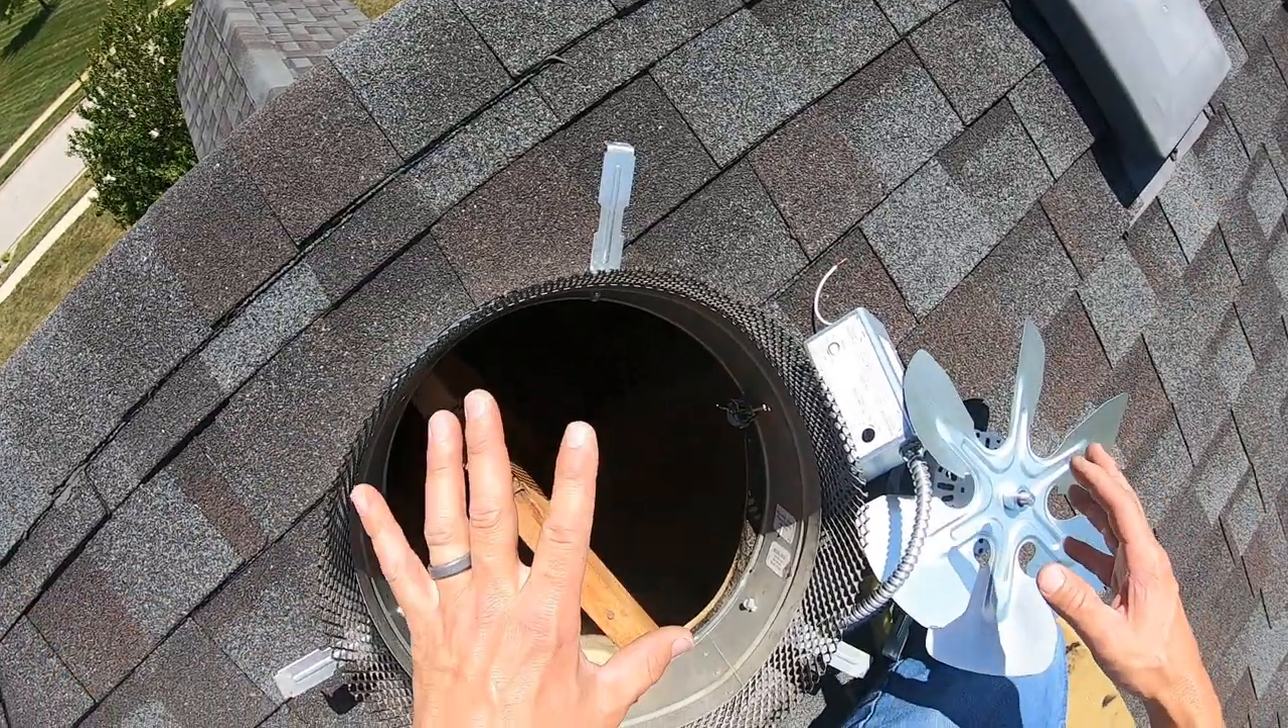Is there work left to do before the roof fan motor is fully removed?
No.